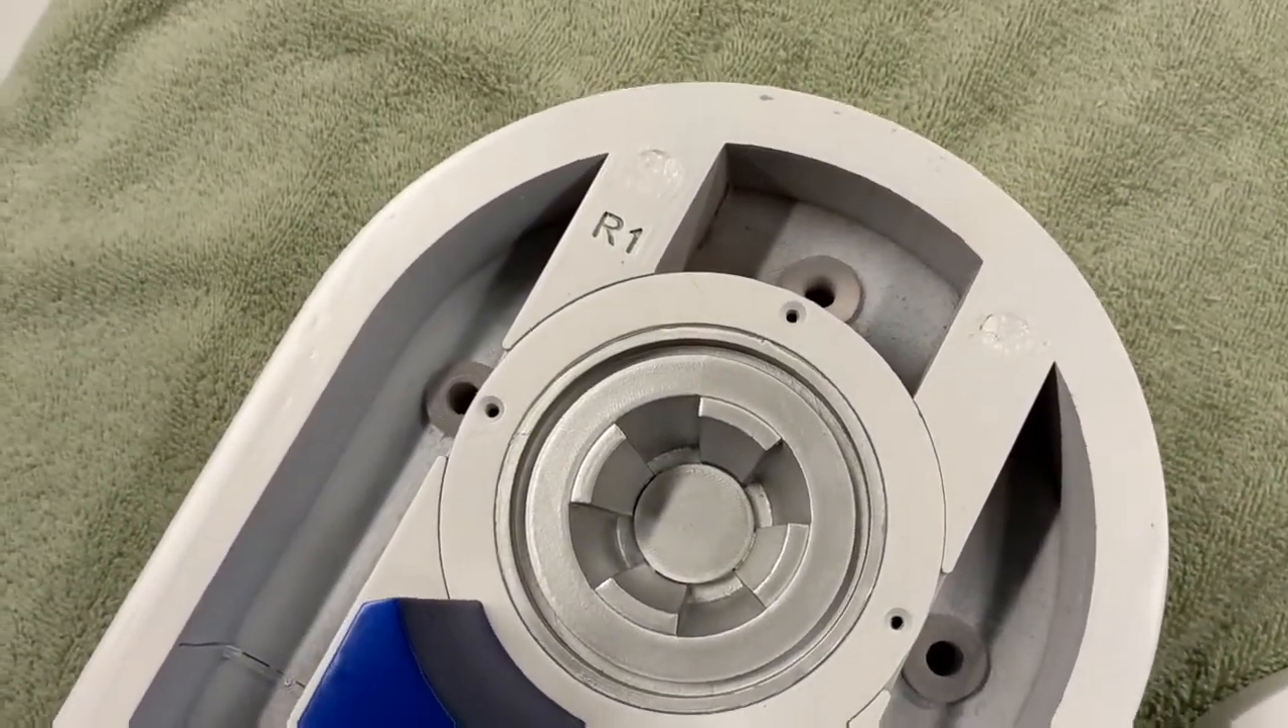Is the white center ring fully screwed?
No.